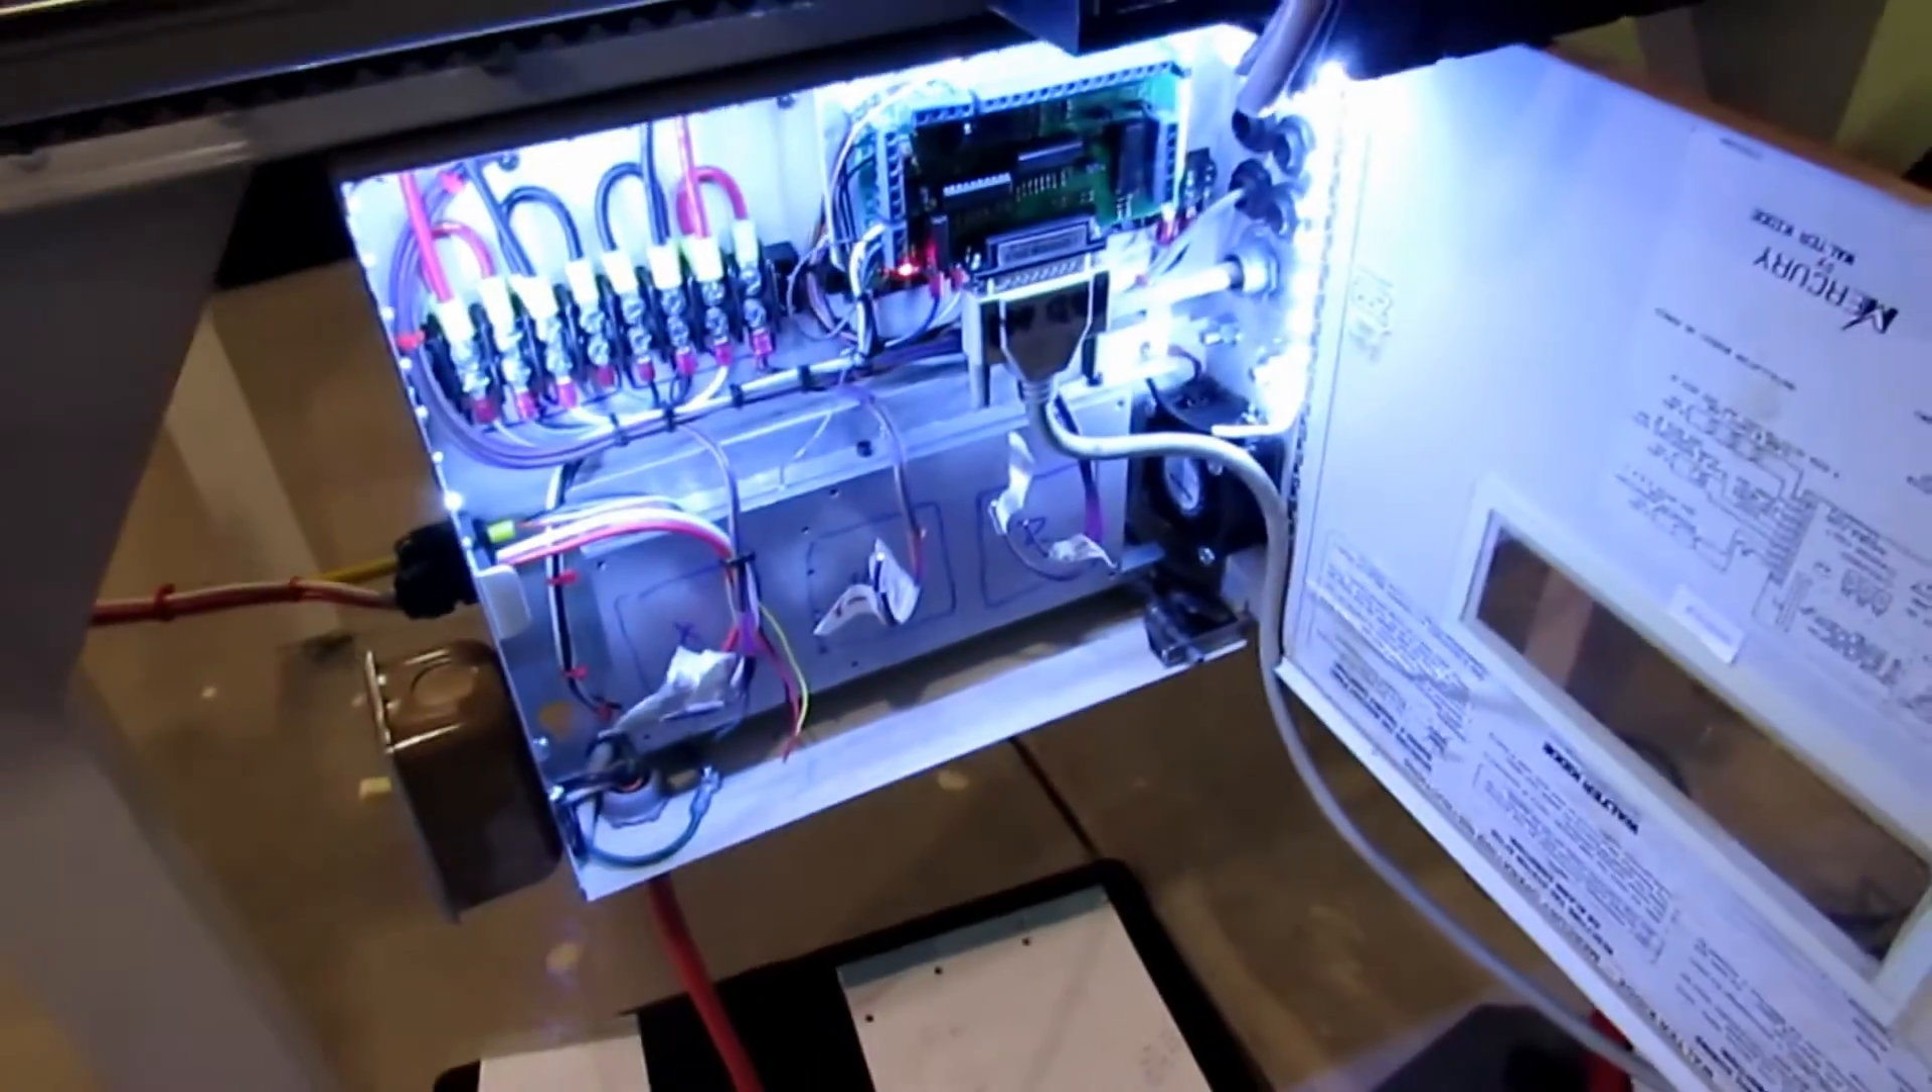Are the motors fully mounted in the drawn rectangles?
No.